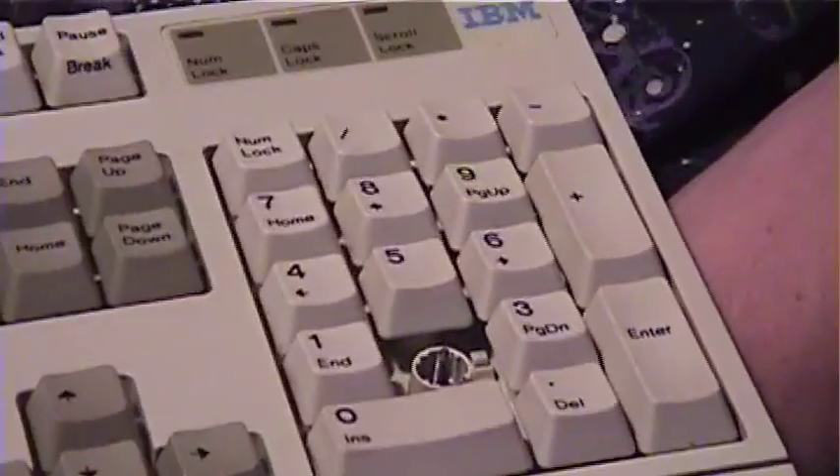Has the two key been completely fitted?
No.